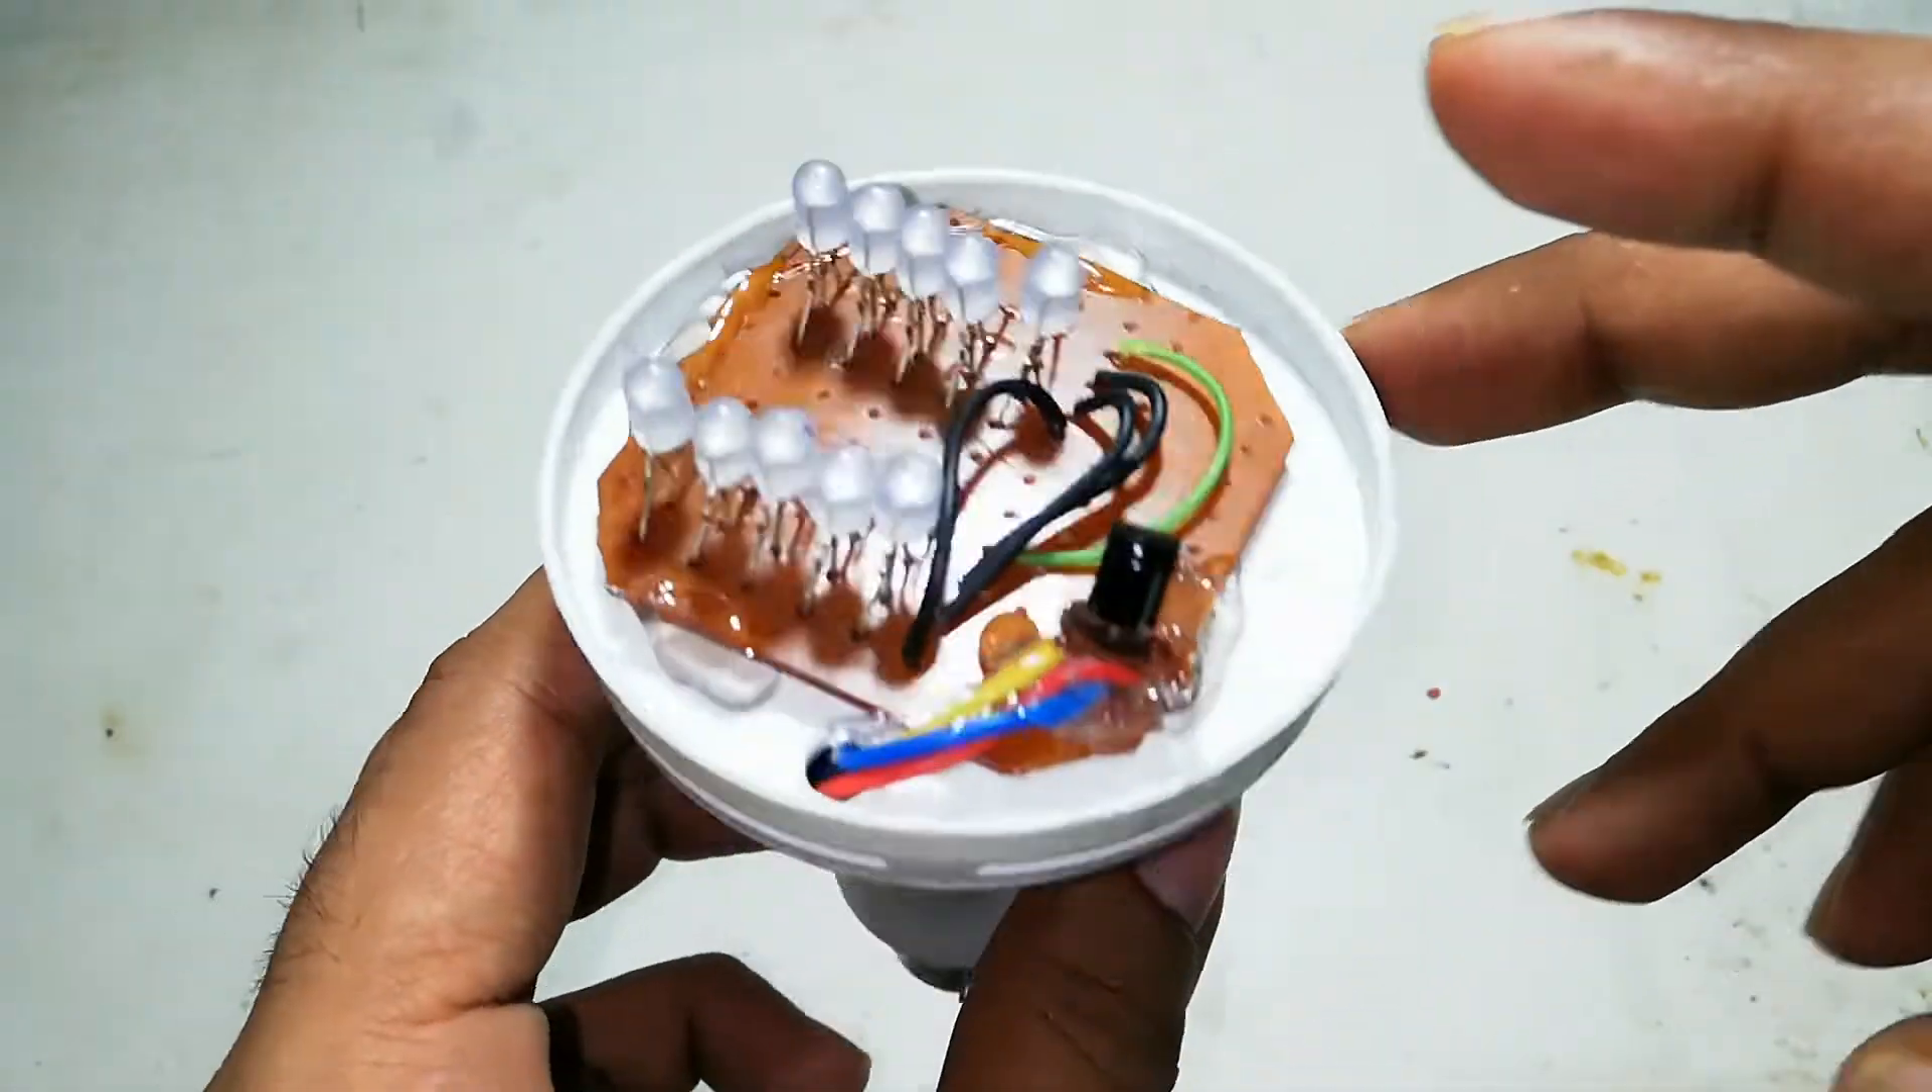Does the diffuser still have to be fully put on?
Yes.